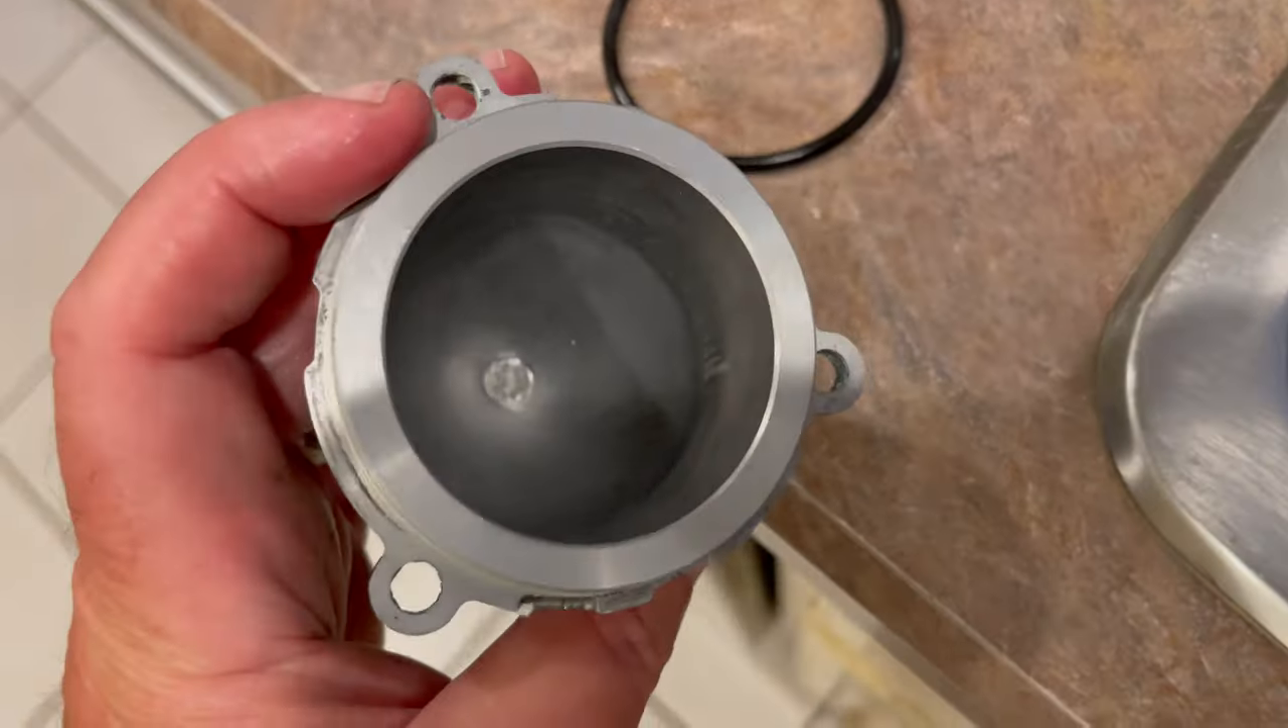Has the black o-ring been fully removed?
Yes.